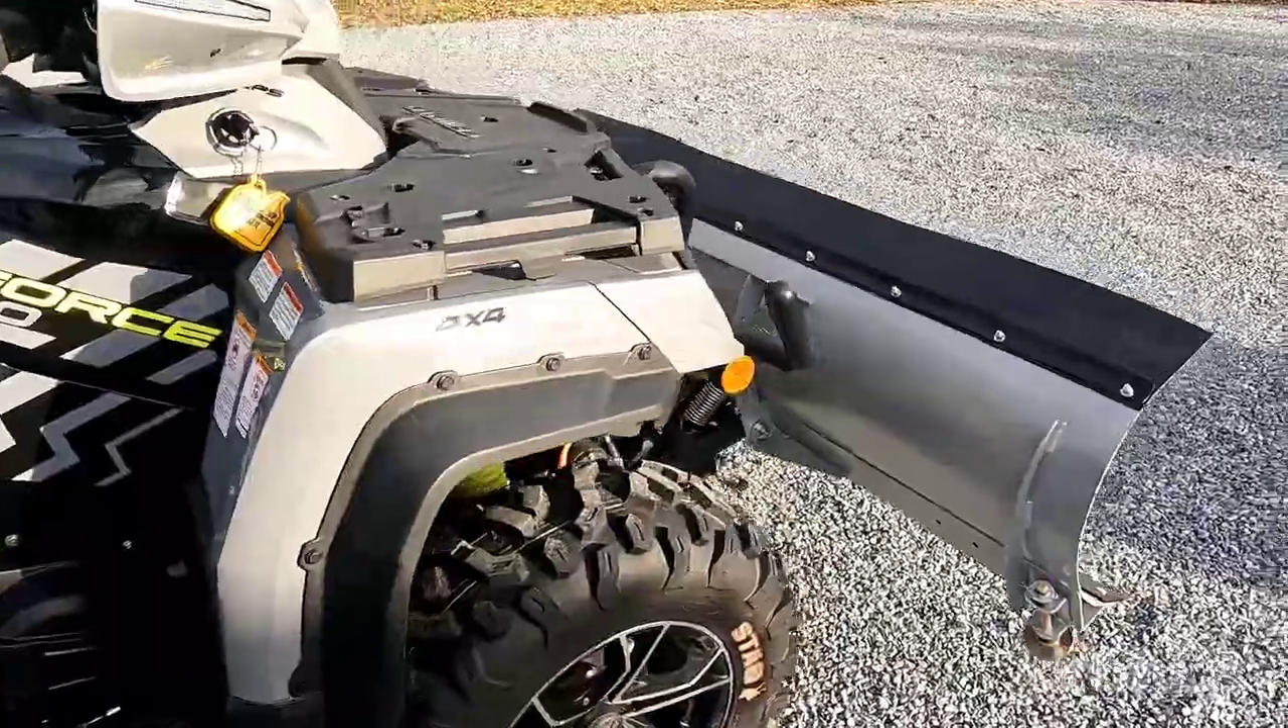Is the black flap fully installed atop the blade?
Yes.